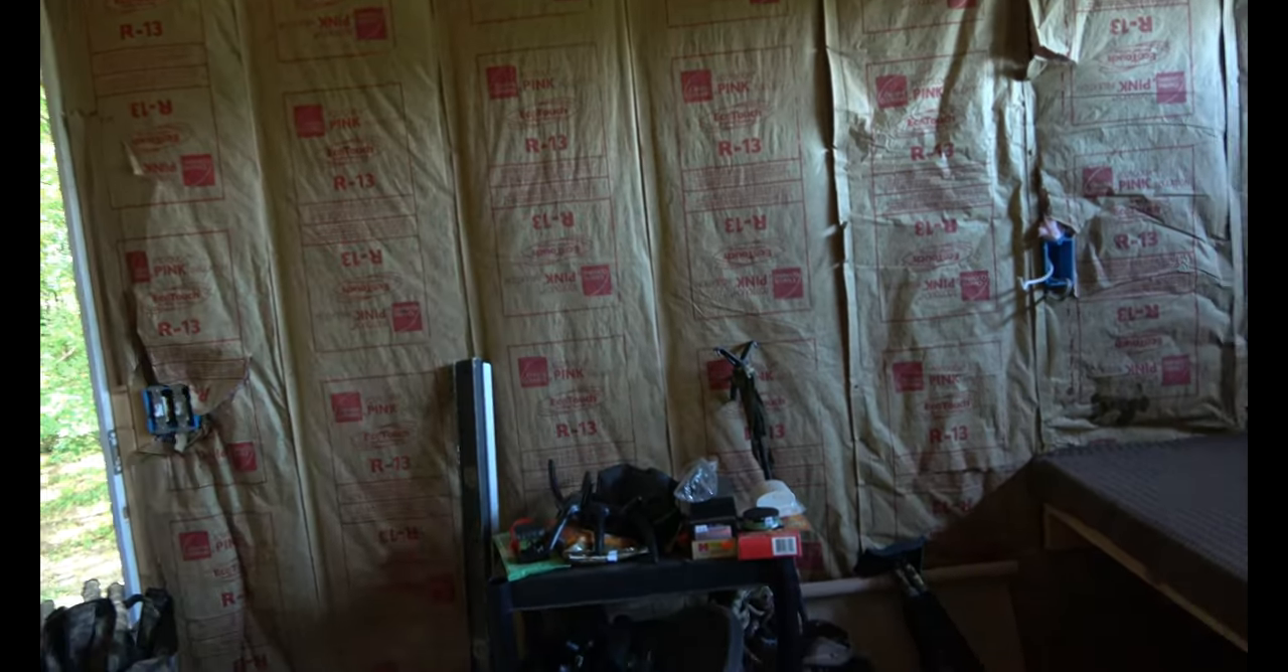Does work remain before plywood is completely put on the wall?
Yes.